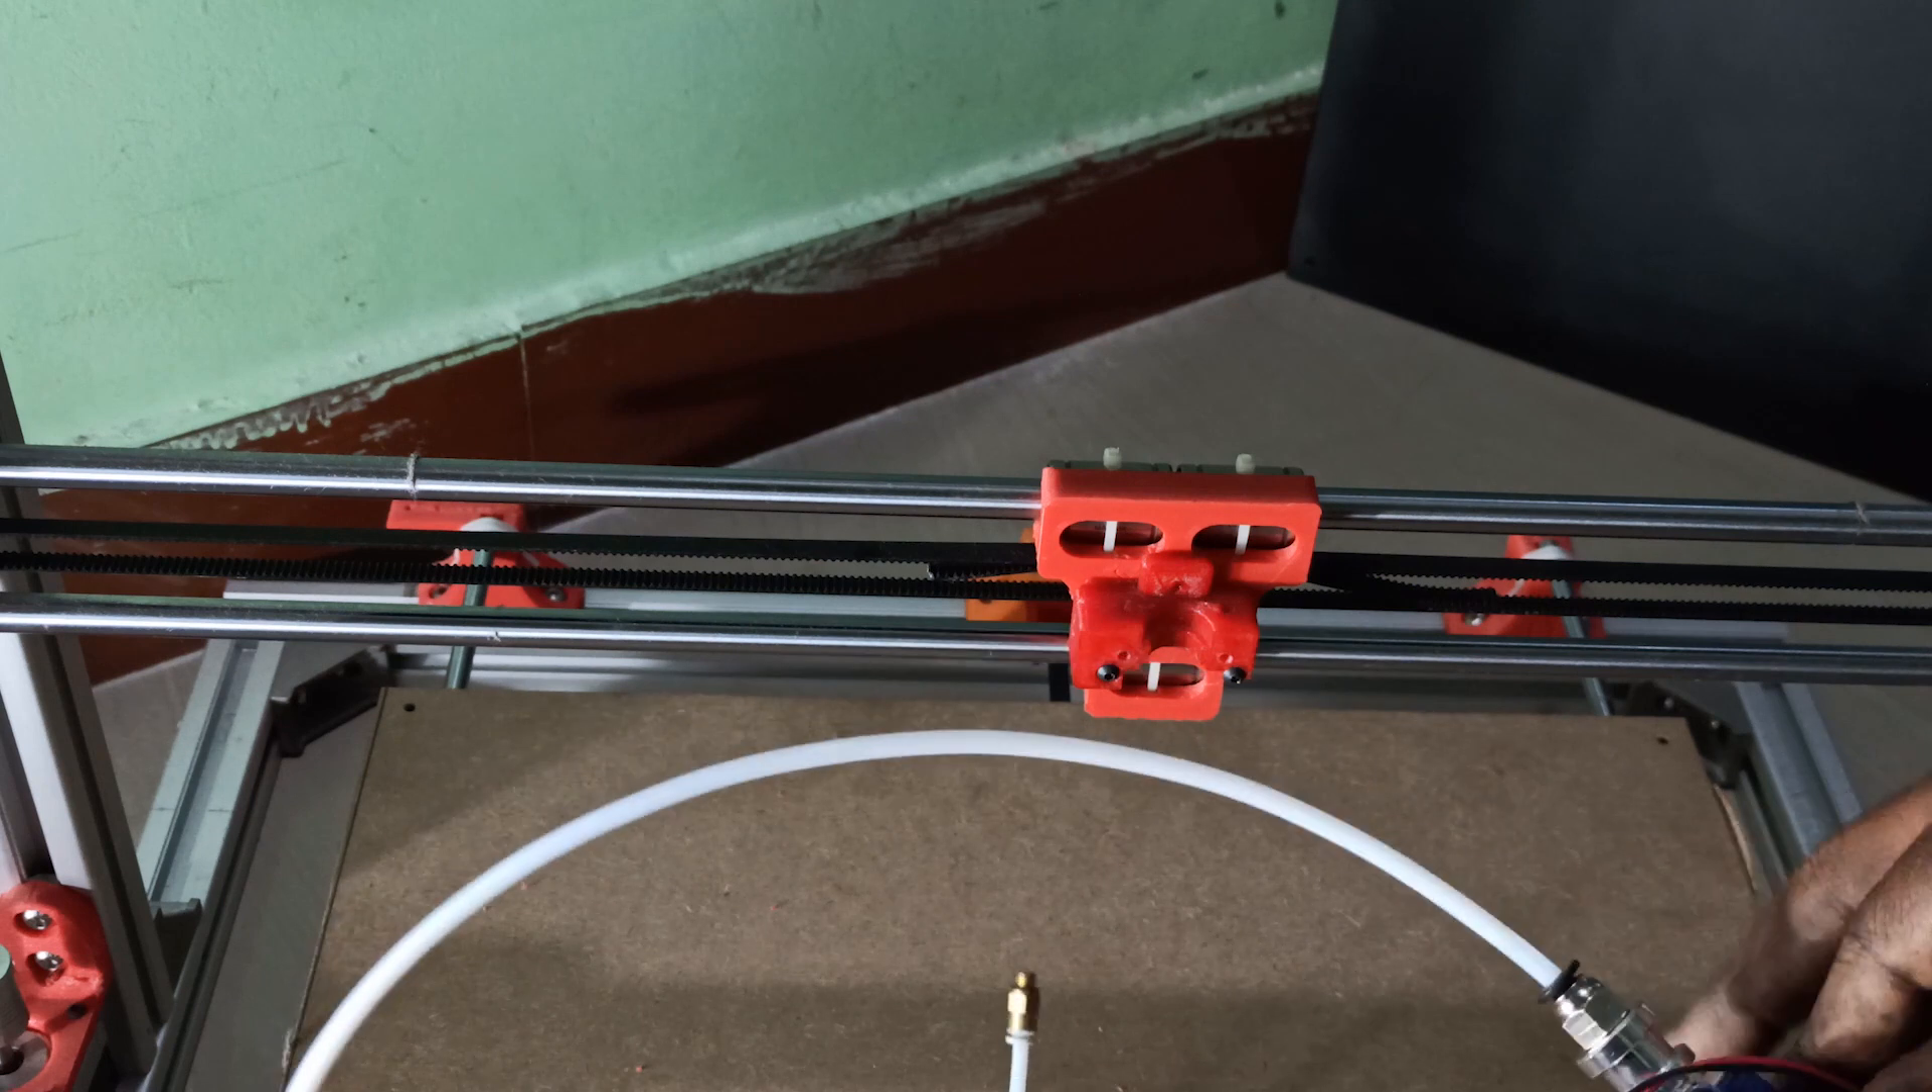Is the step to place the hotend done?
No.